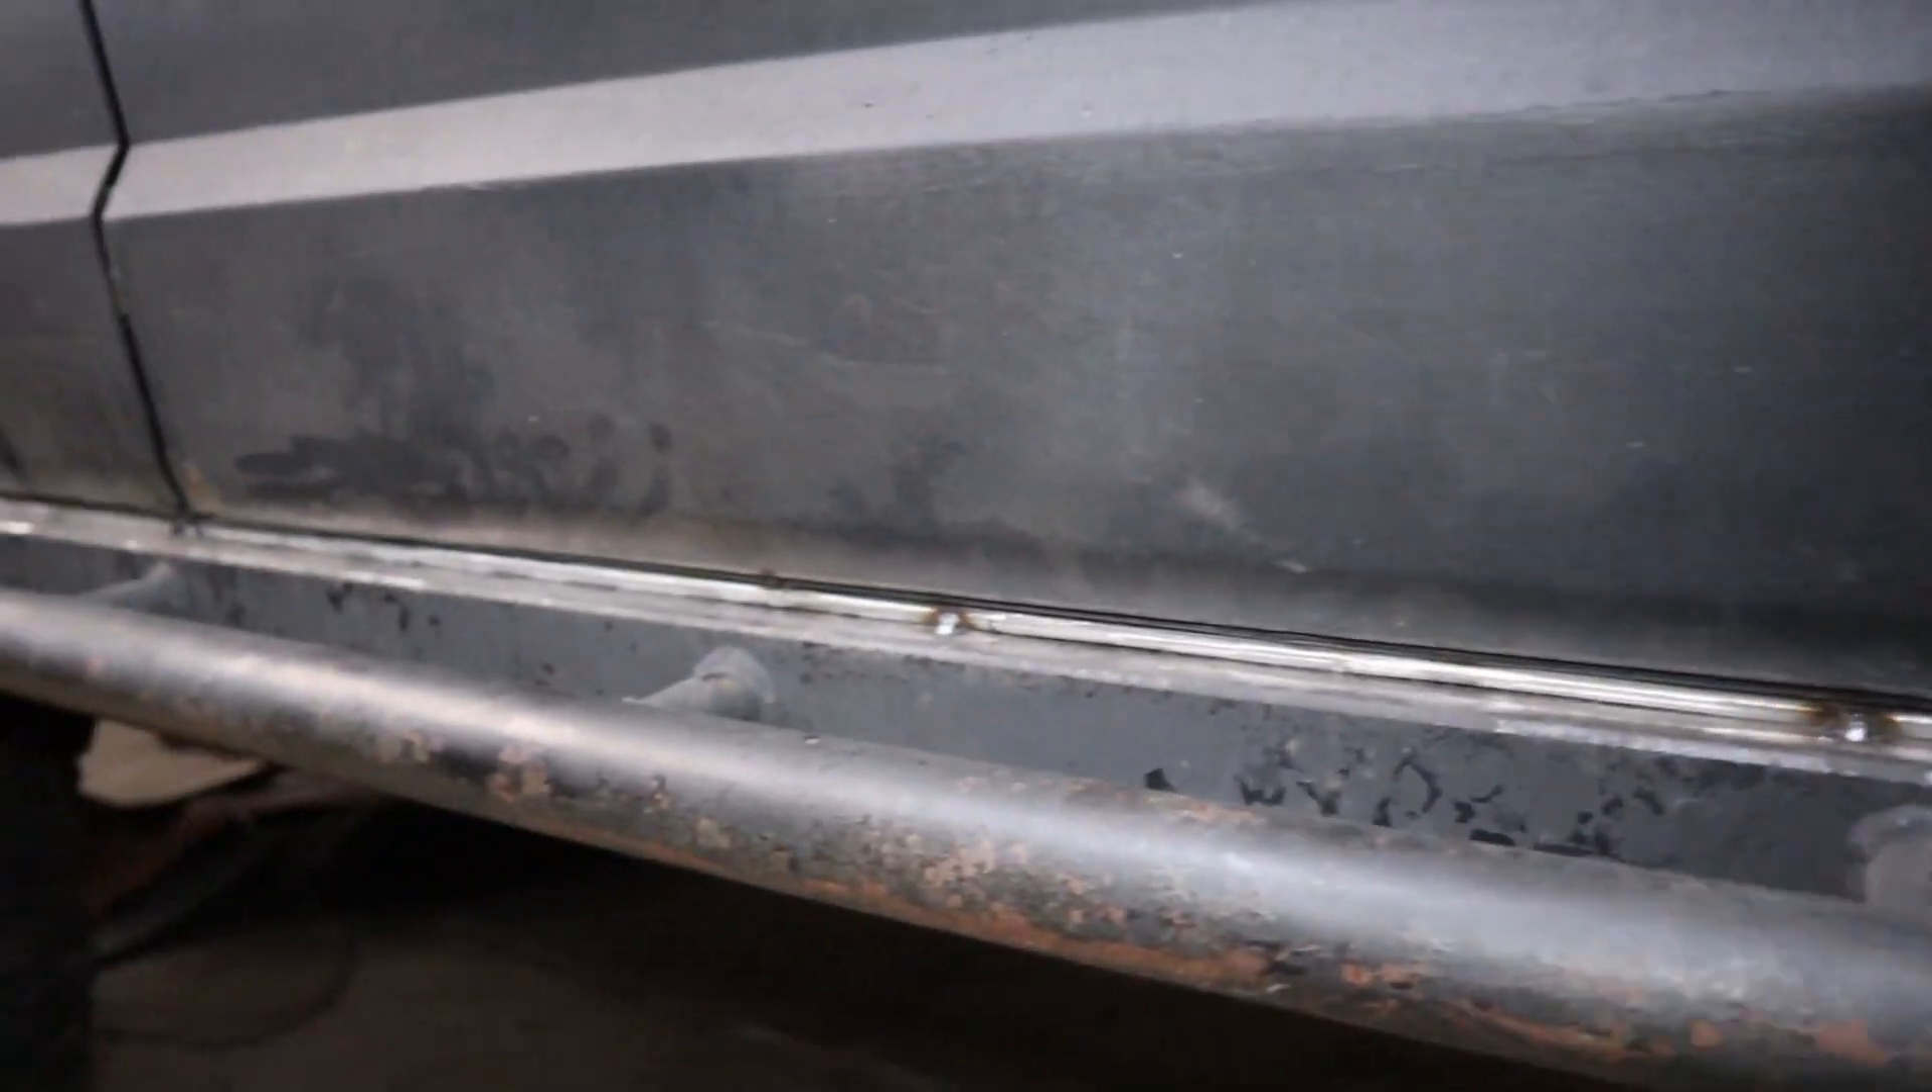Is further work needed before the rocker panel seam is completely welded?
Yes.